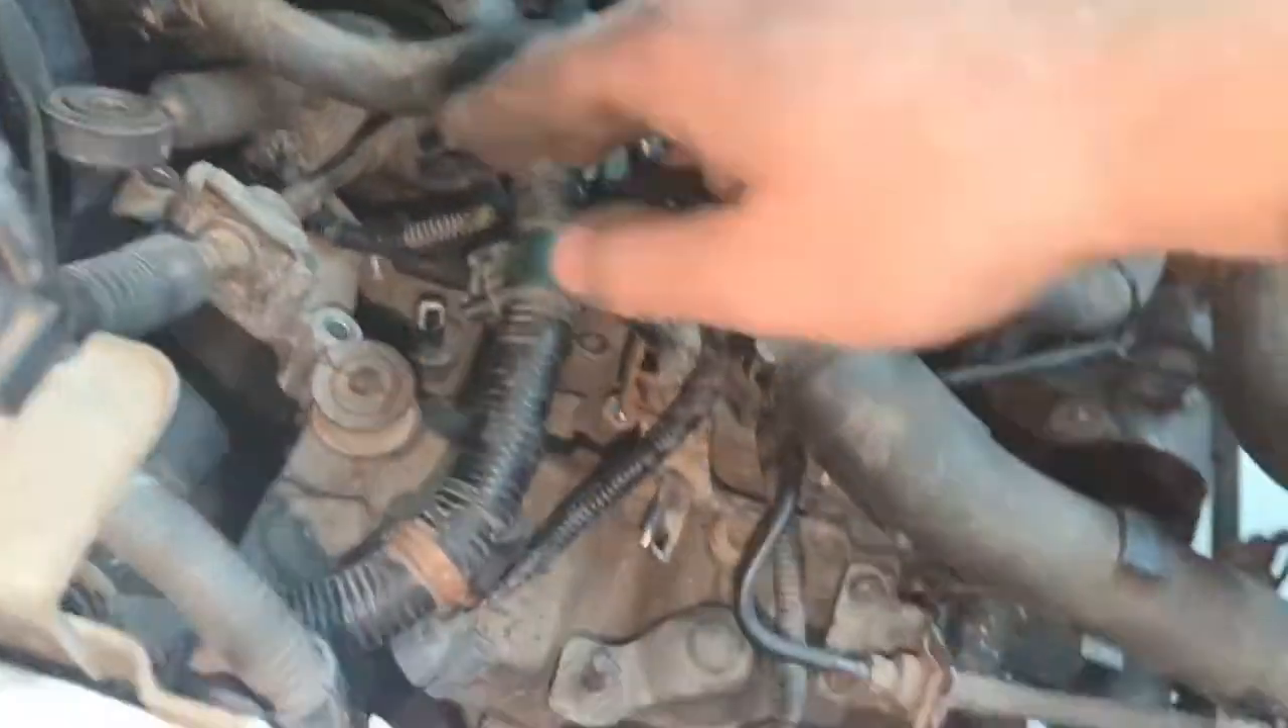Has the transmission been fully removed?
No.